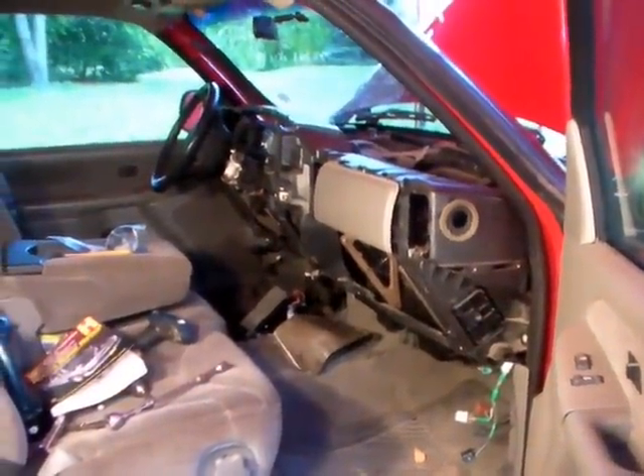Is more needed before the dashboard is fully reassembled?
Yes.